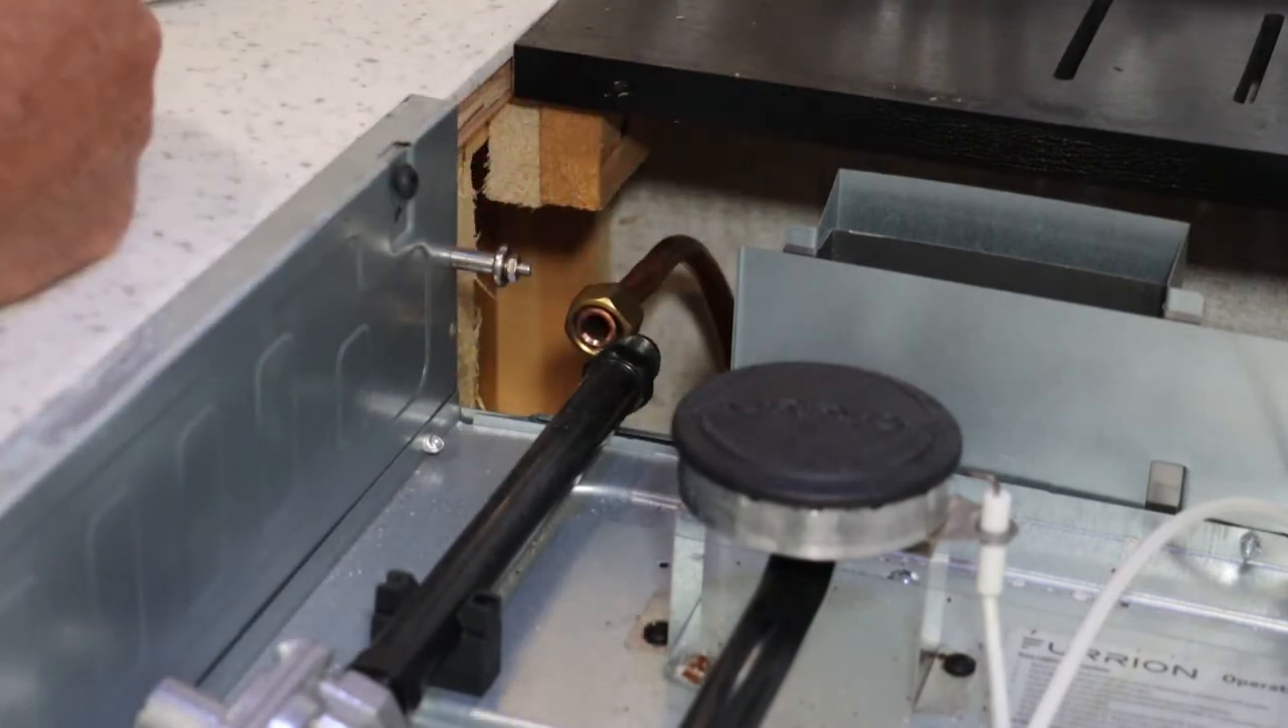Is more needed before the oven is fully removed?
Yes.